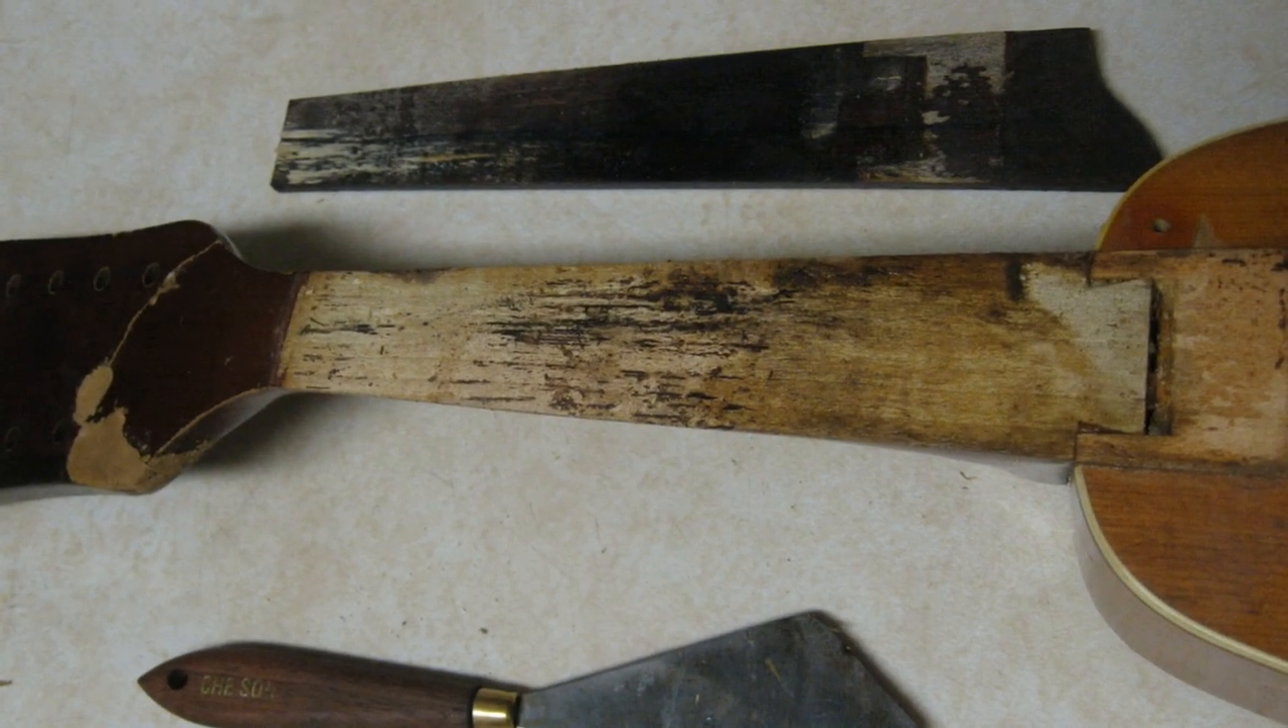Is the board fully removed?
Yes.